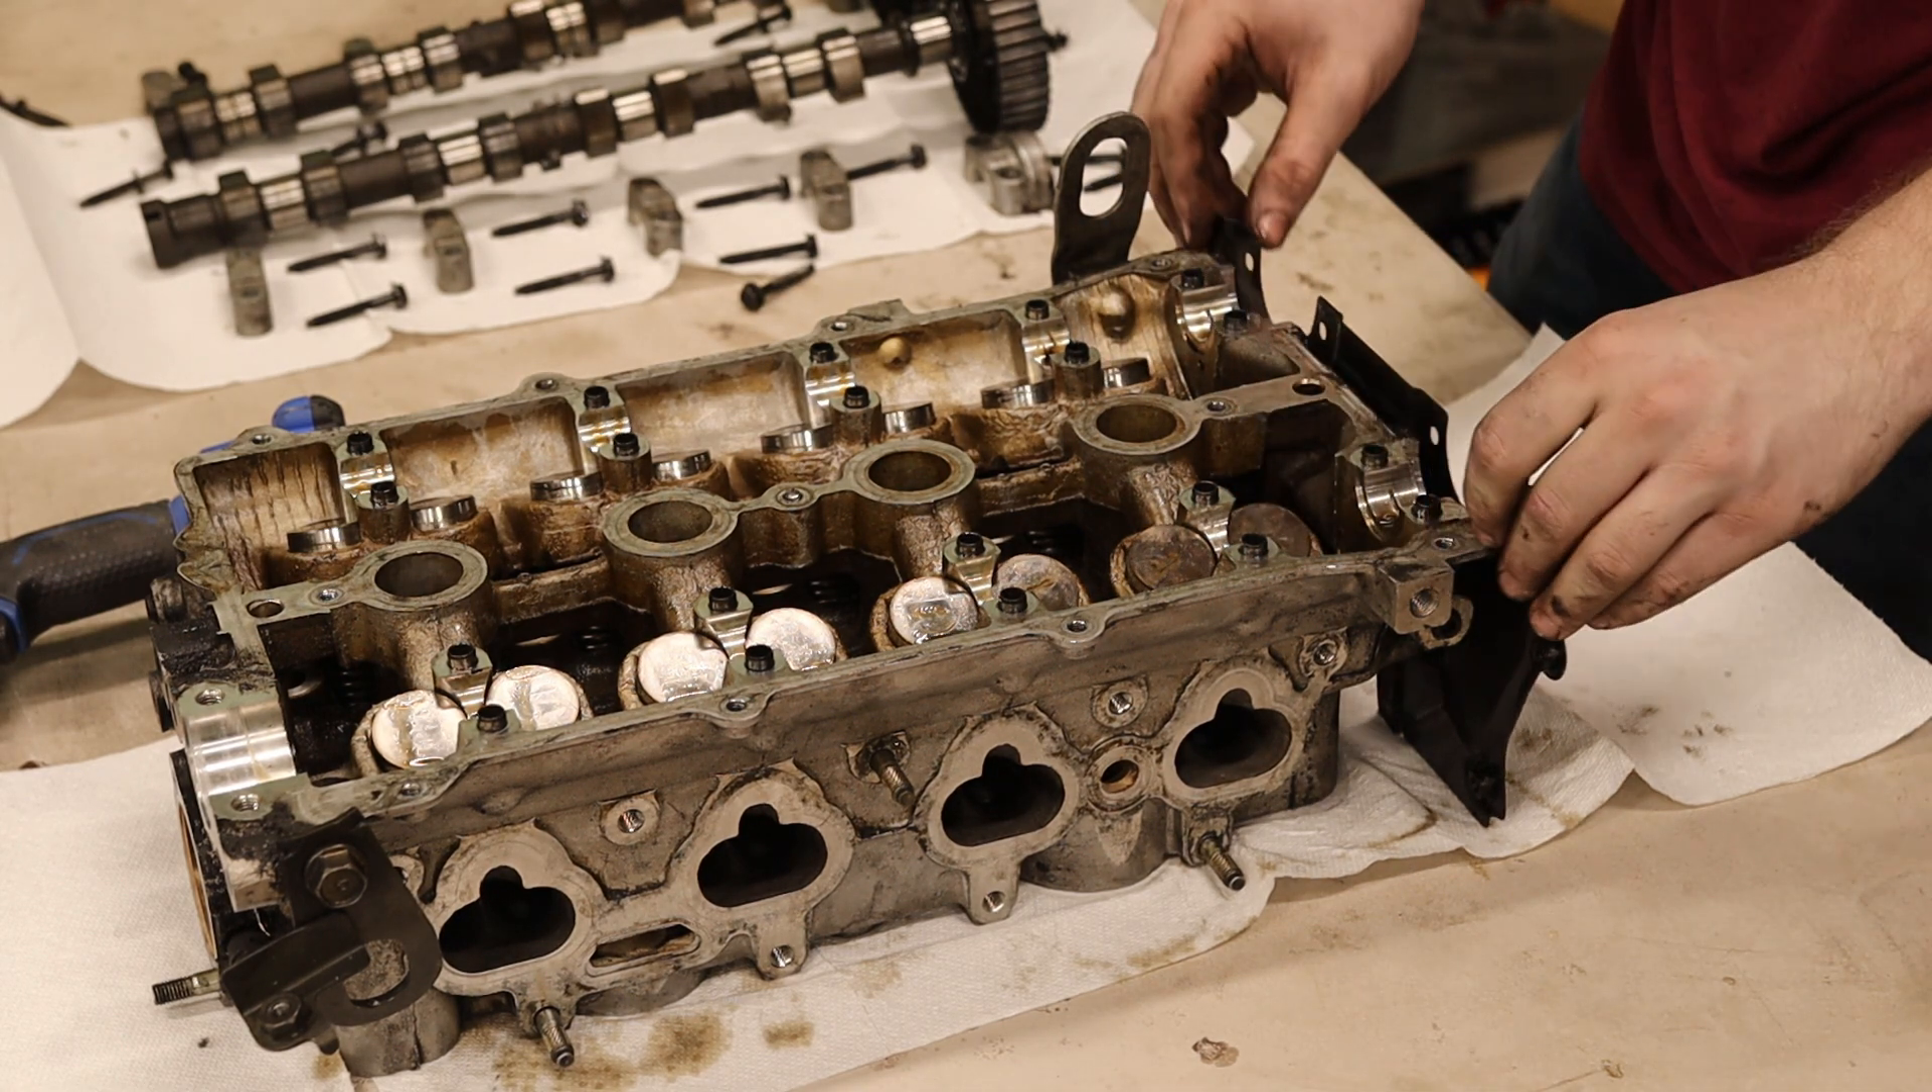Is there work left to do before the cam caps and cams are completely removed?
No.